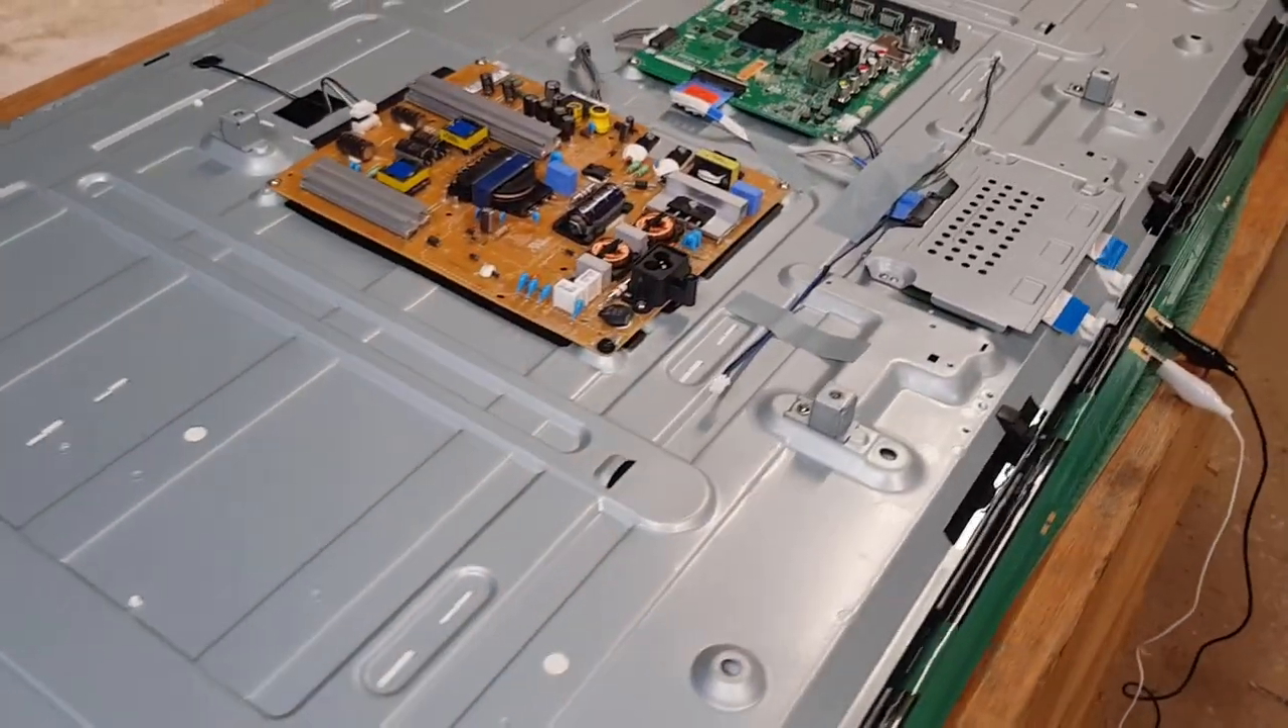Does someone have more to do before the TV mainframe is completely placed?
No.